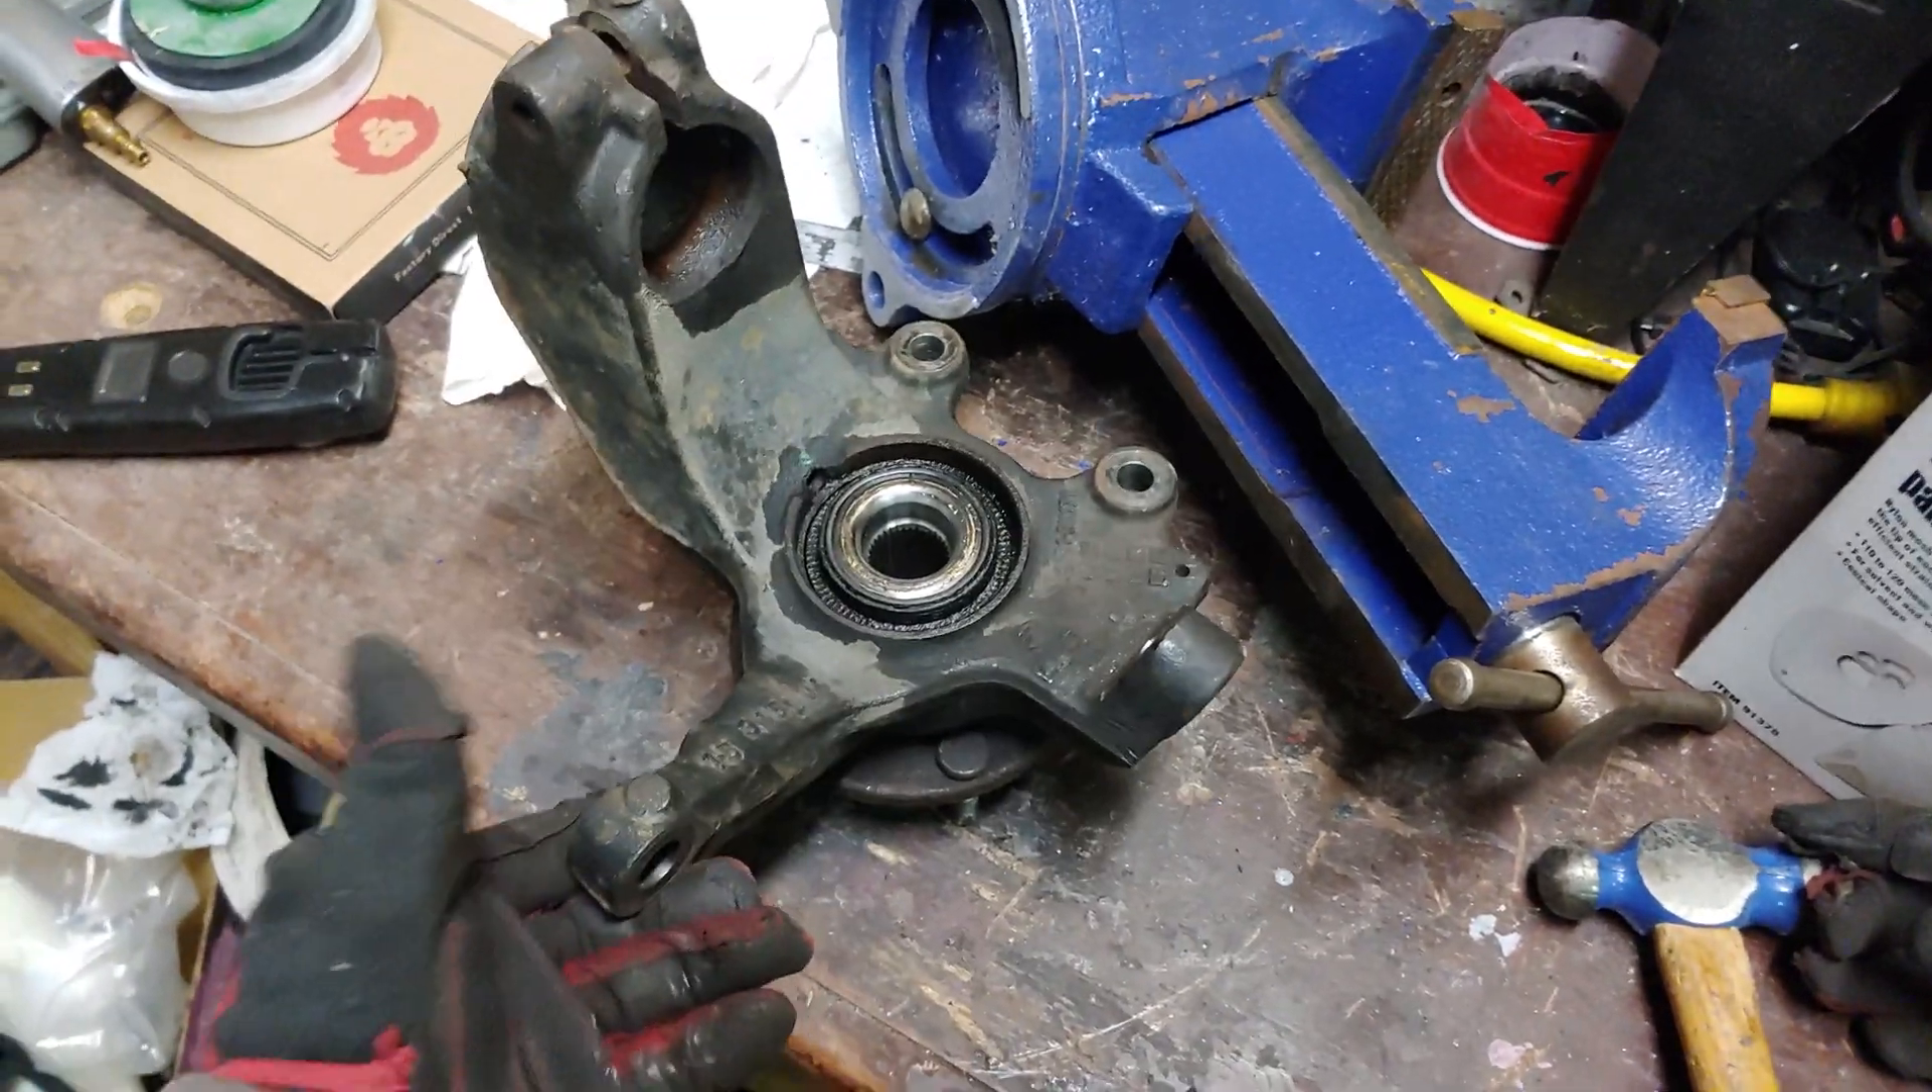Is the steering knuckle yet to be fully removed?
No.